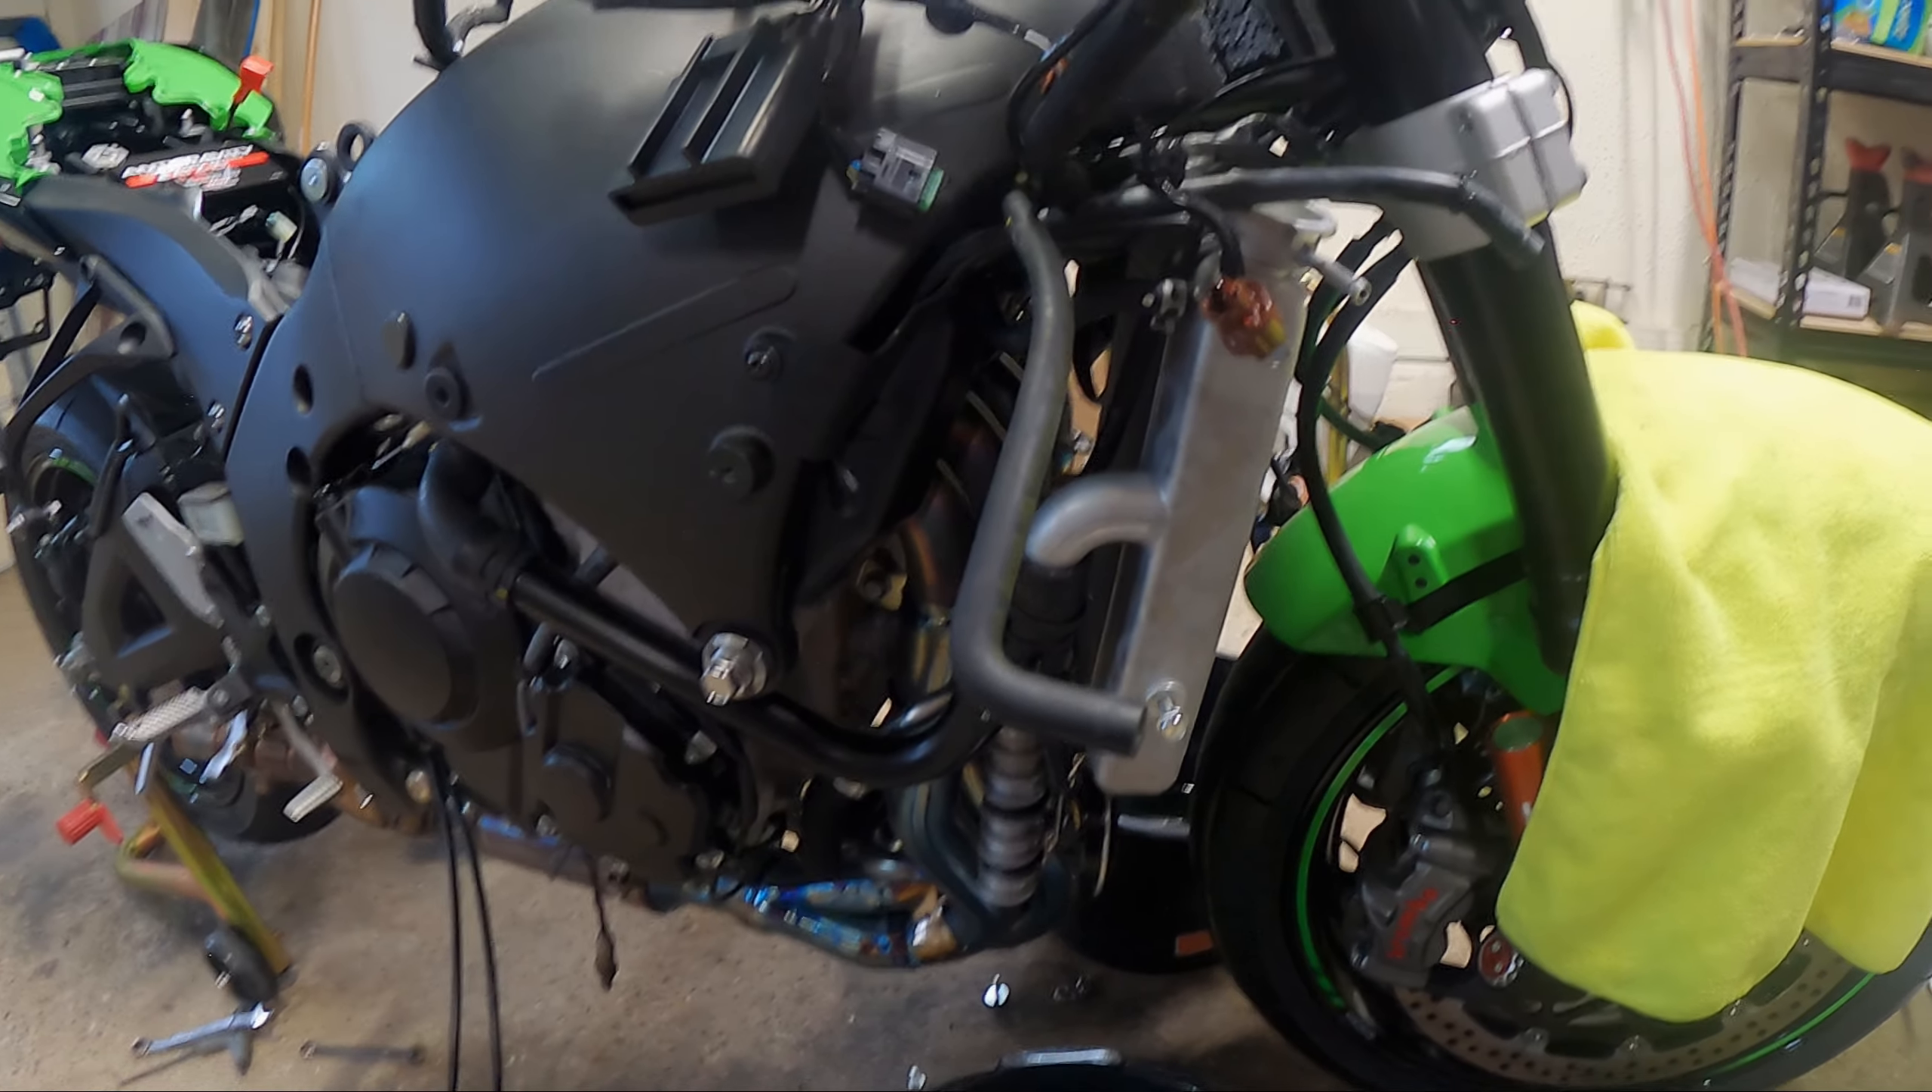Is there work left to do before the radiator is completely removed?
Yes.